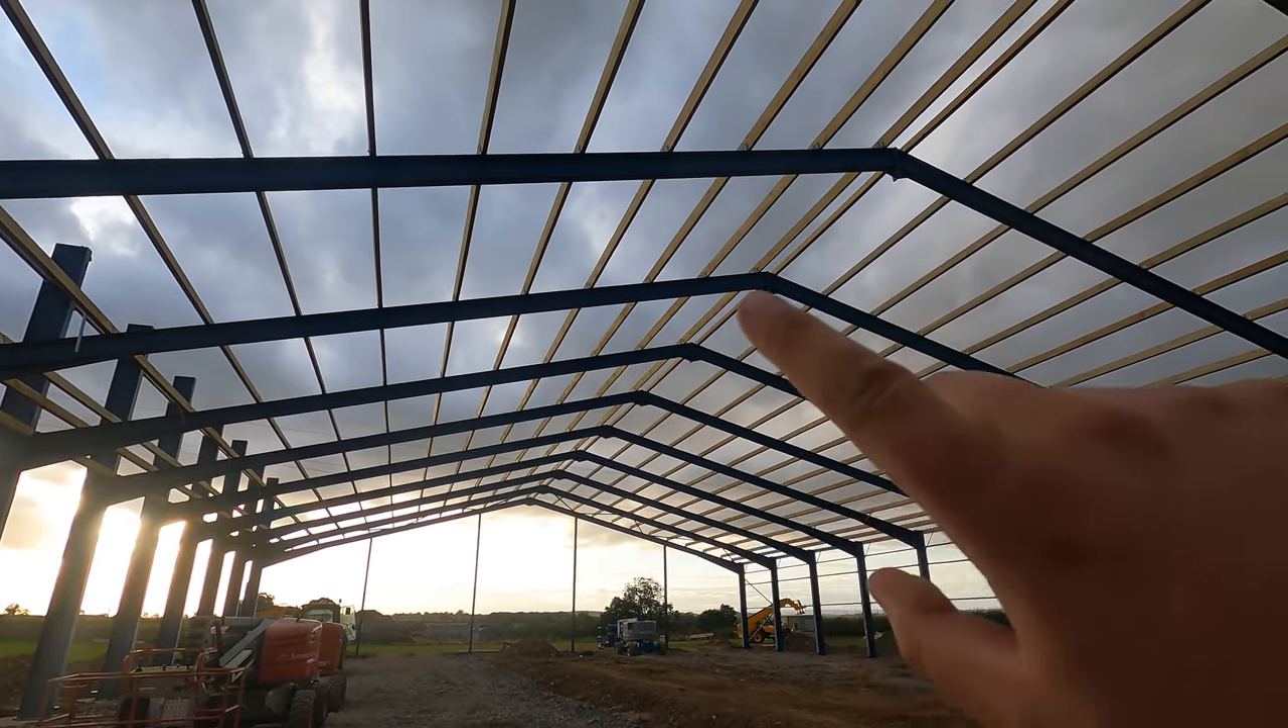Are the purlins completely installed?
Yes.